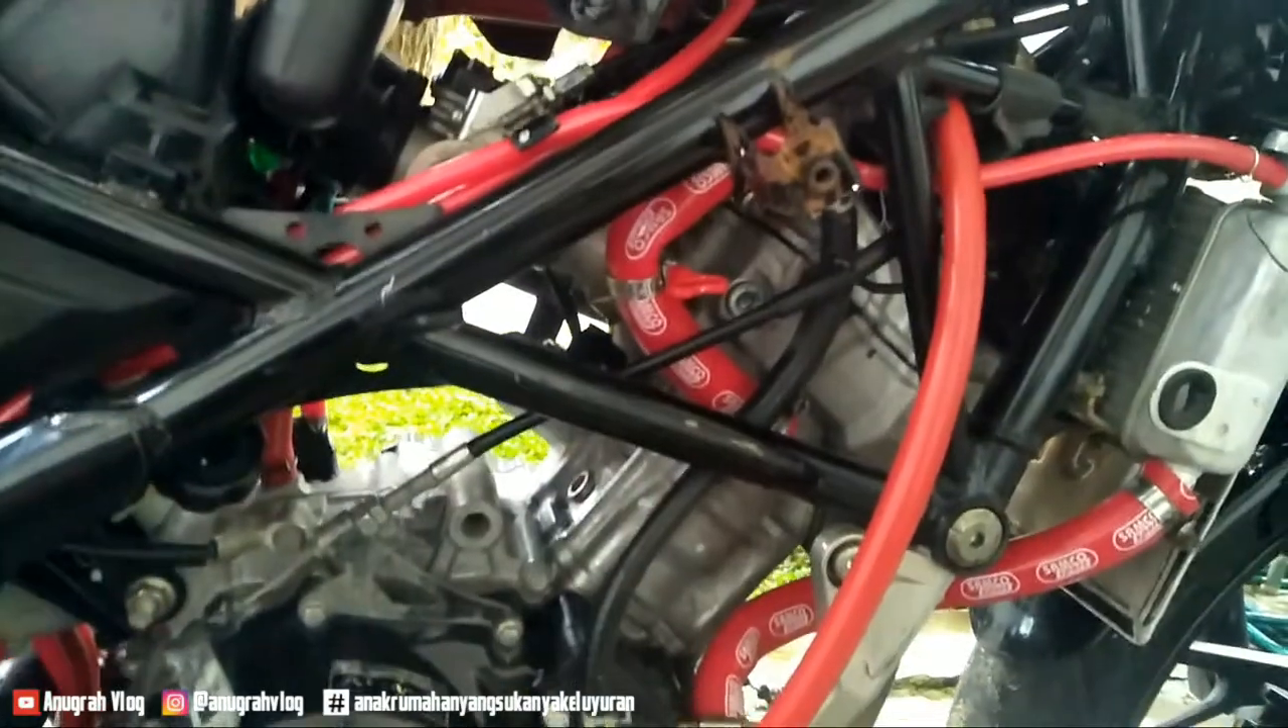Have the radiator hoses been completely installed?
Yes.